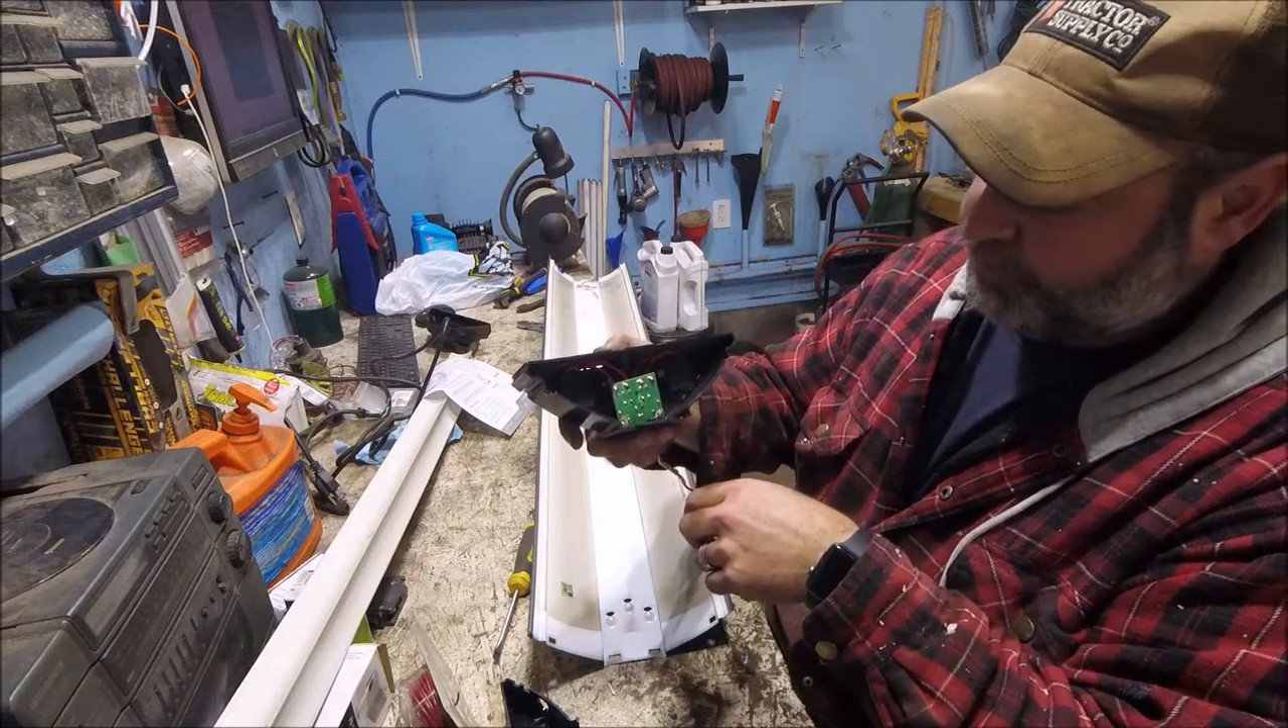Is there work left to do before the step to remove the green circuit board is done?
Yes.